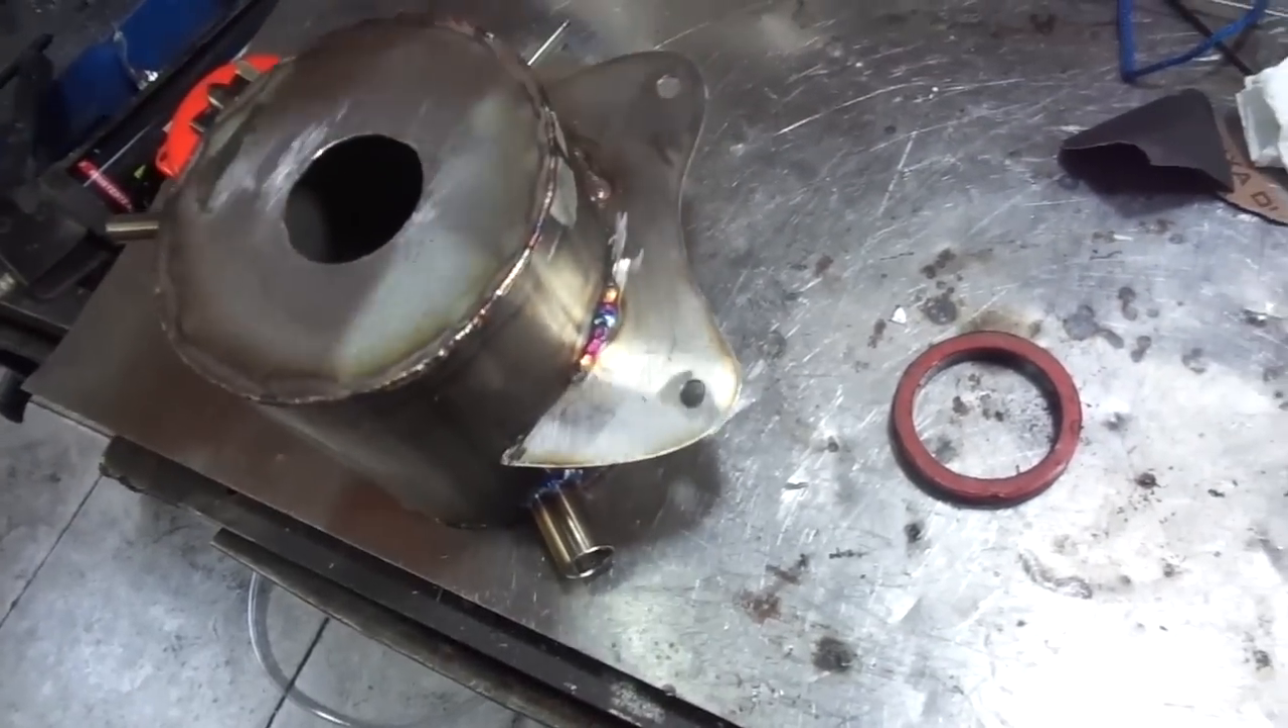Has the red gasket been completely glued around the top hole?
No.